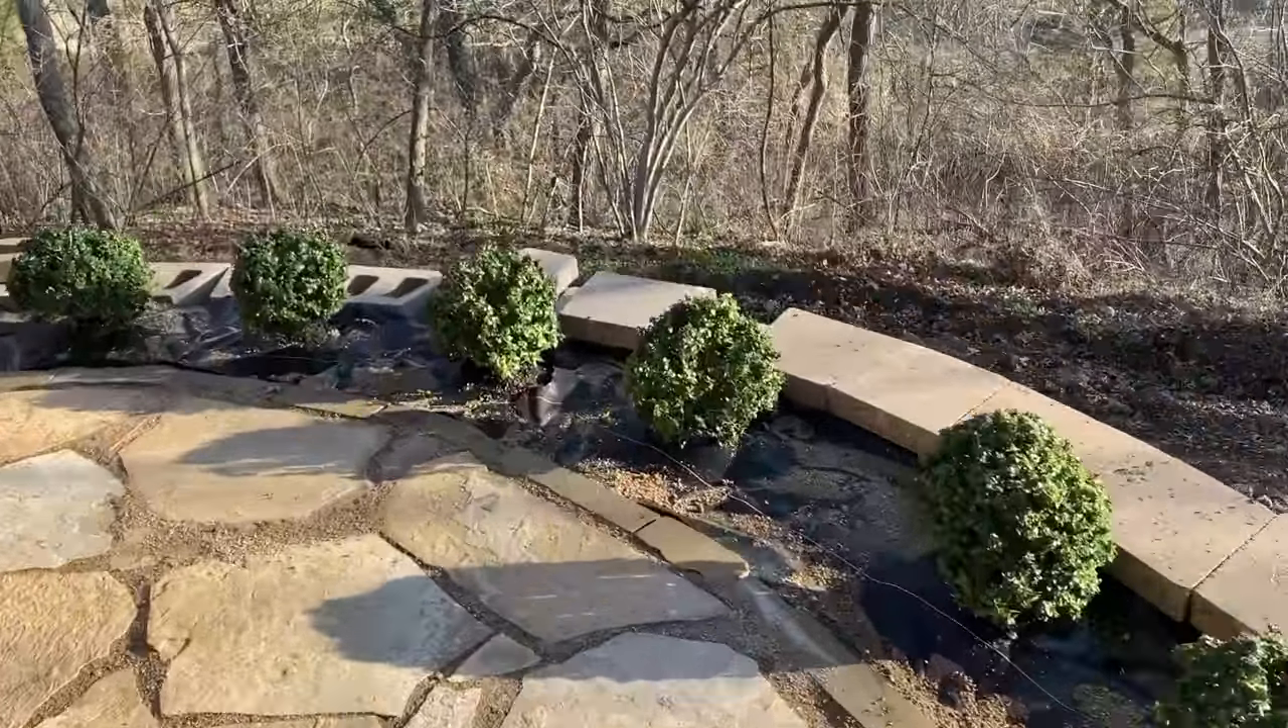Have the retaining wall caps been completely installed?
No.